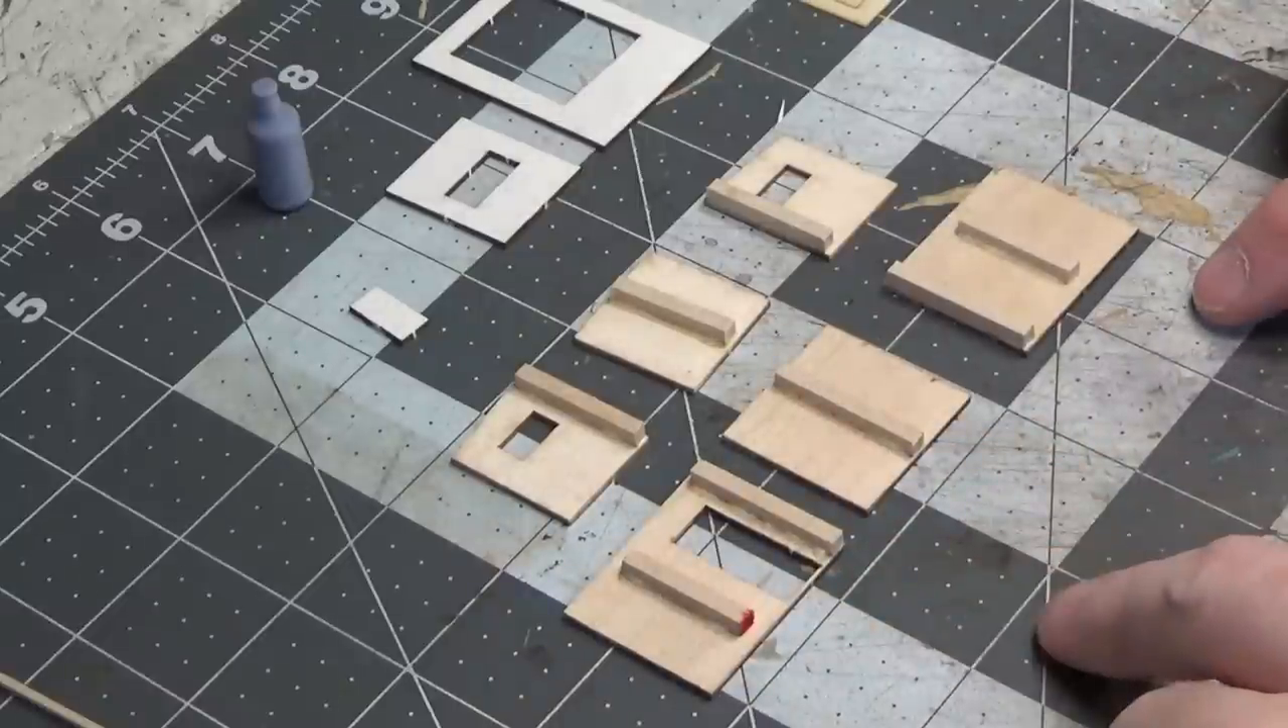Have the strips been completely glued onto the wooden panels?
Yes.